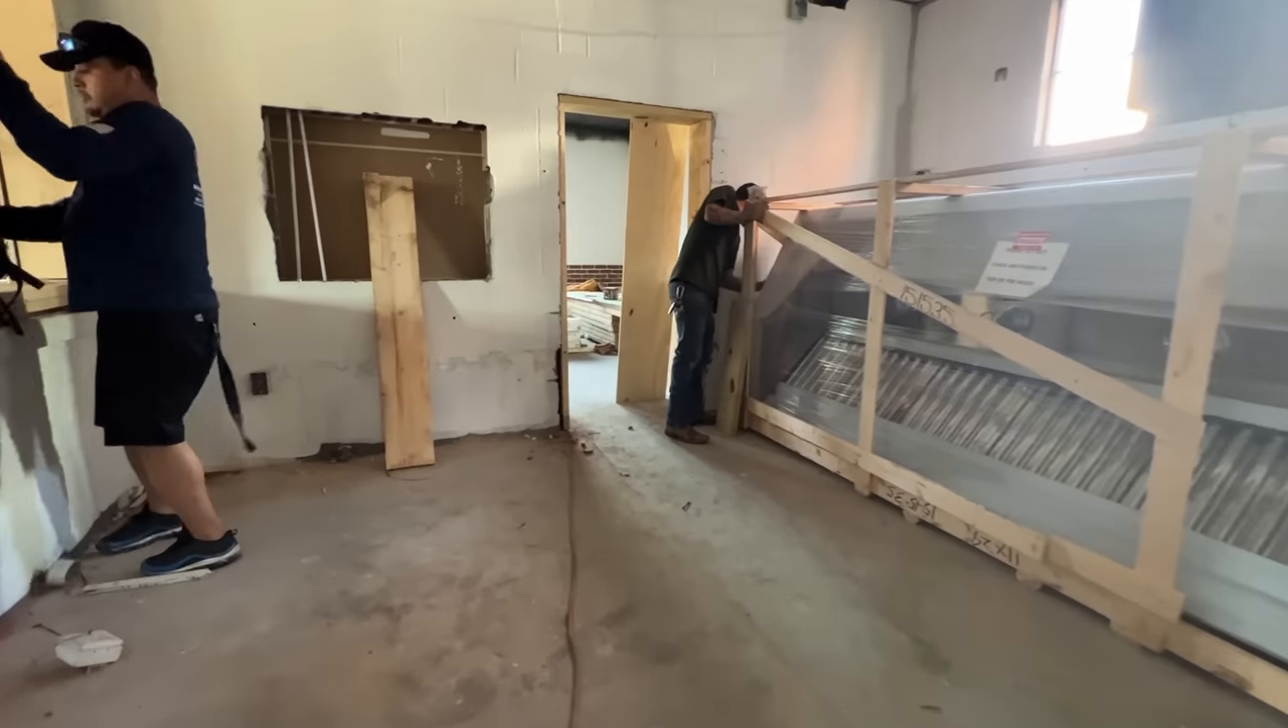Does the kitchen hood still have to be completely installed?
Yes.